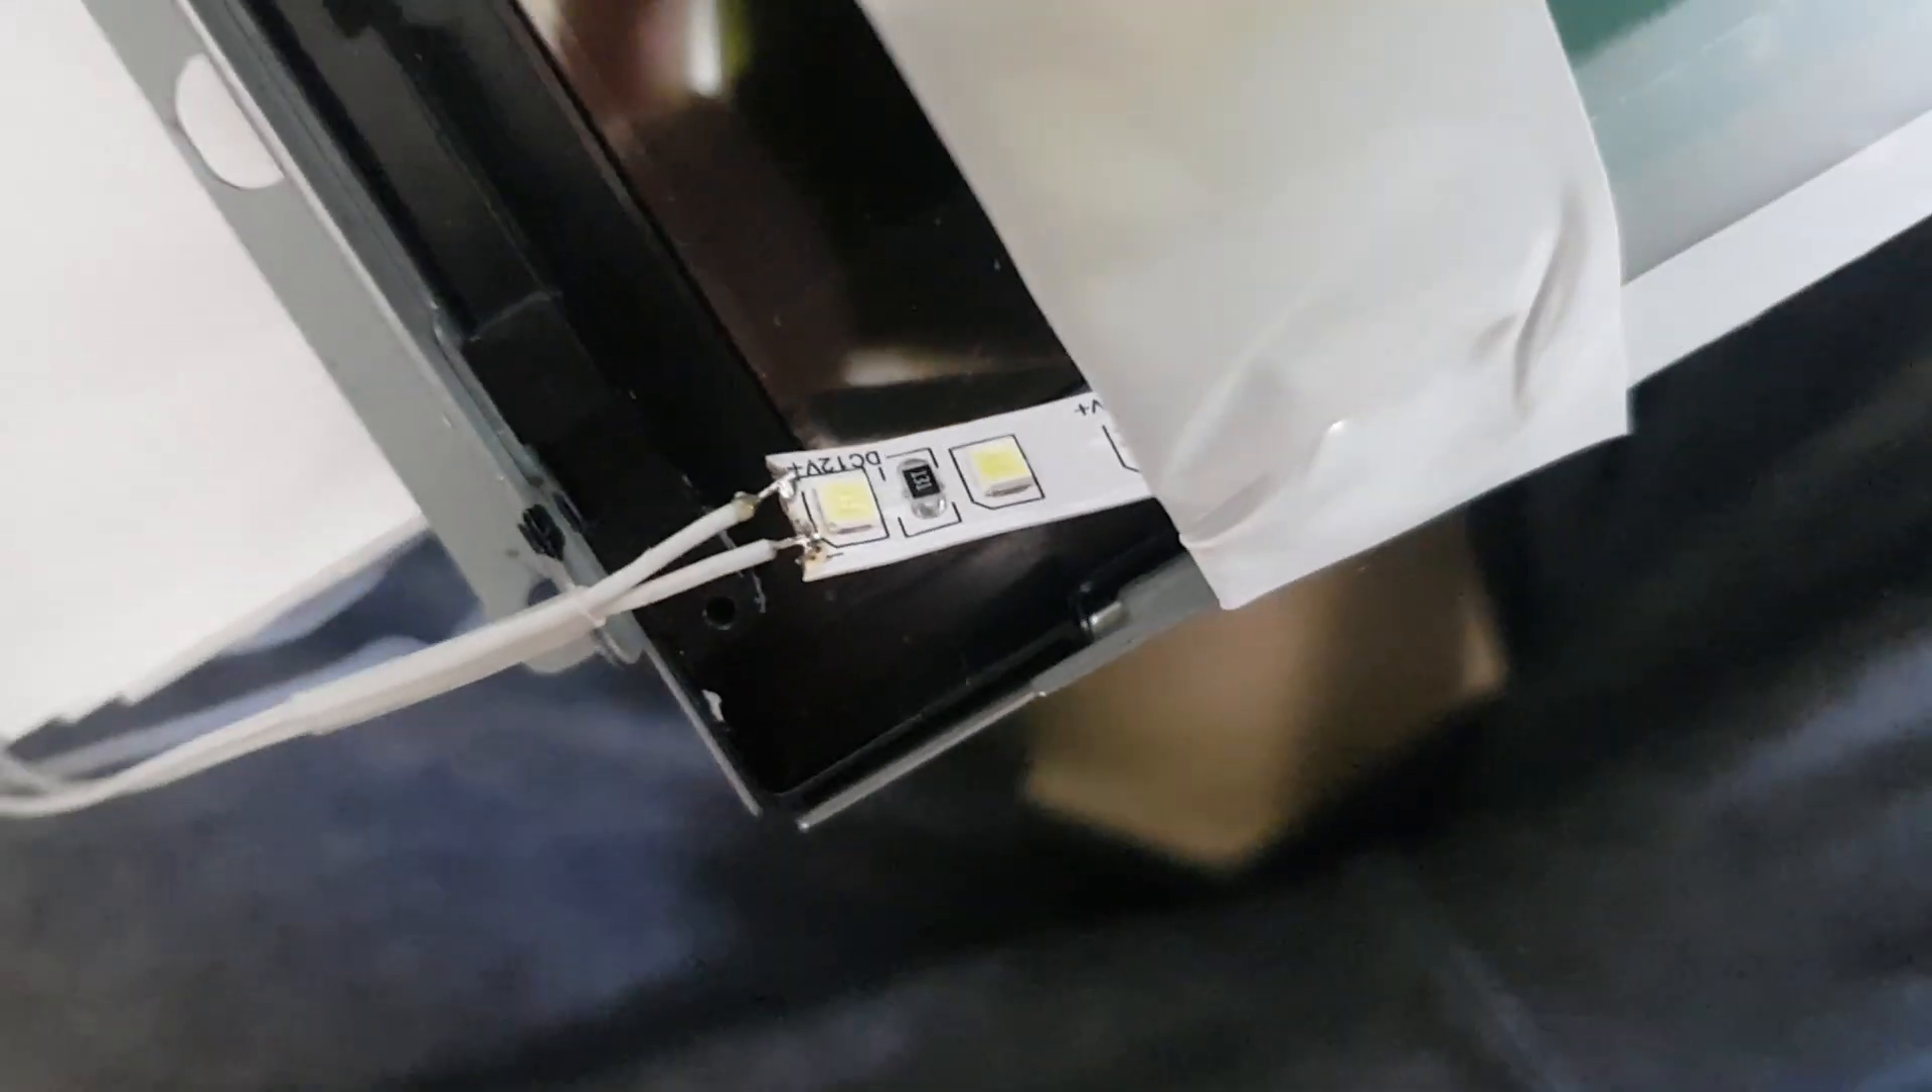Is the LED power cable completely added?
Yes.